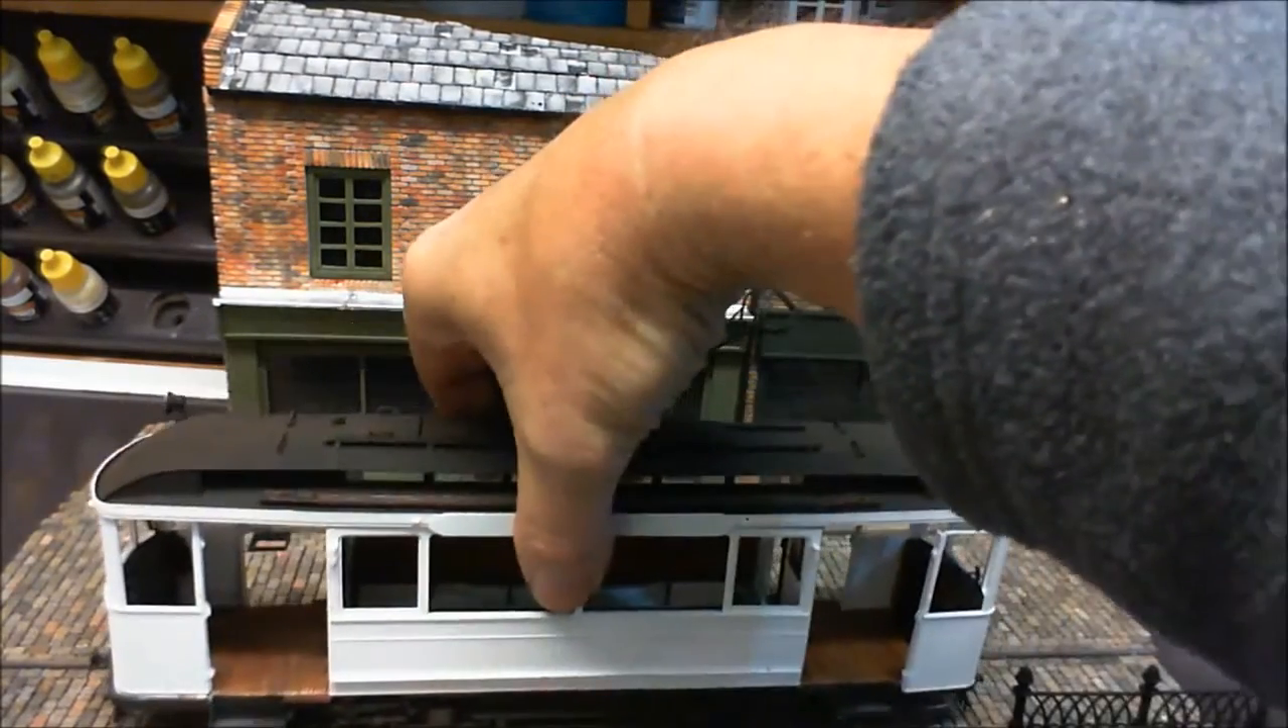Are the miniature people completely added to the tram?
No.